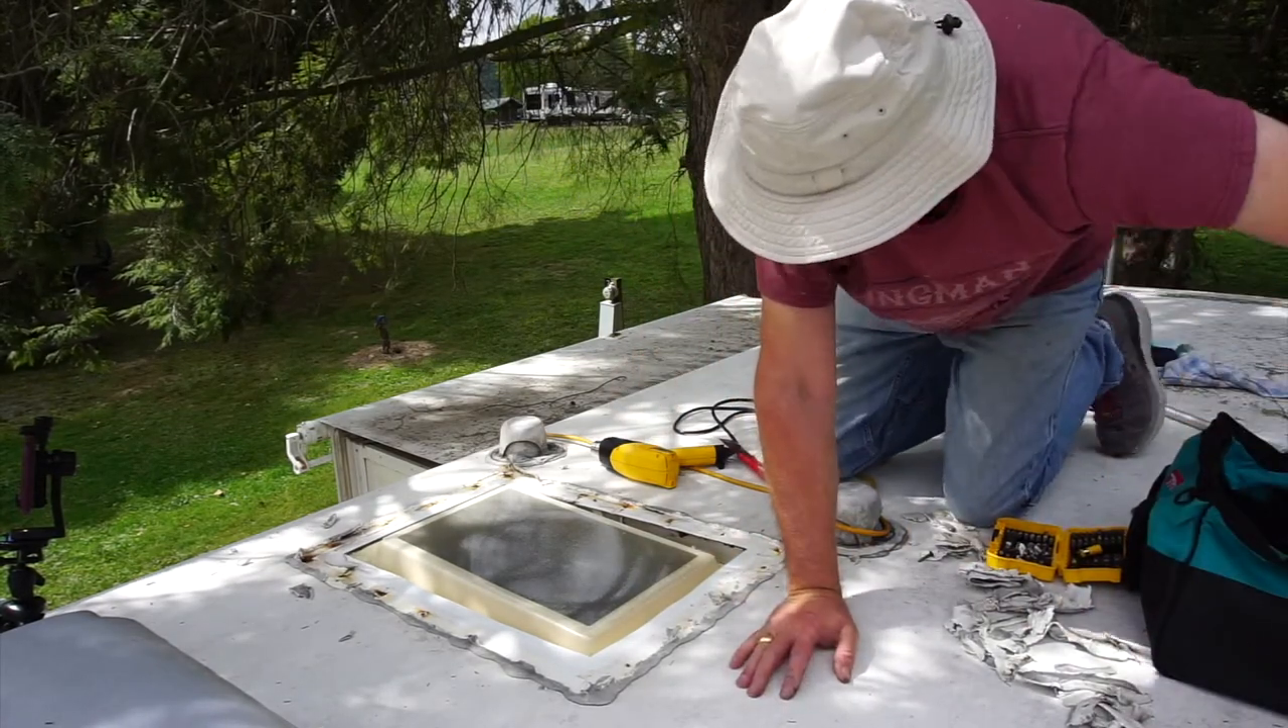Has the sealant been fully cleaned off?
No.